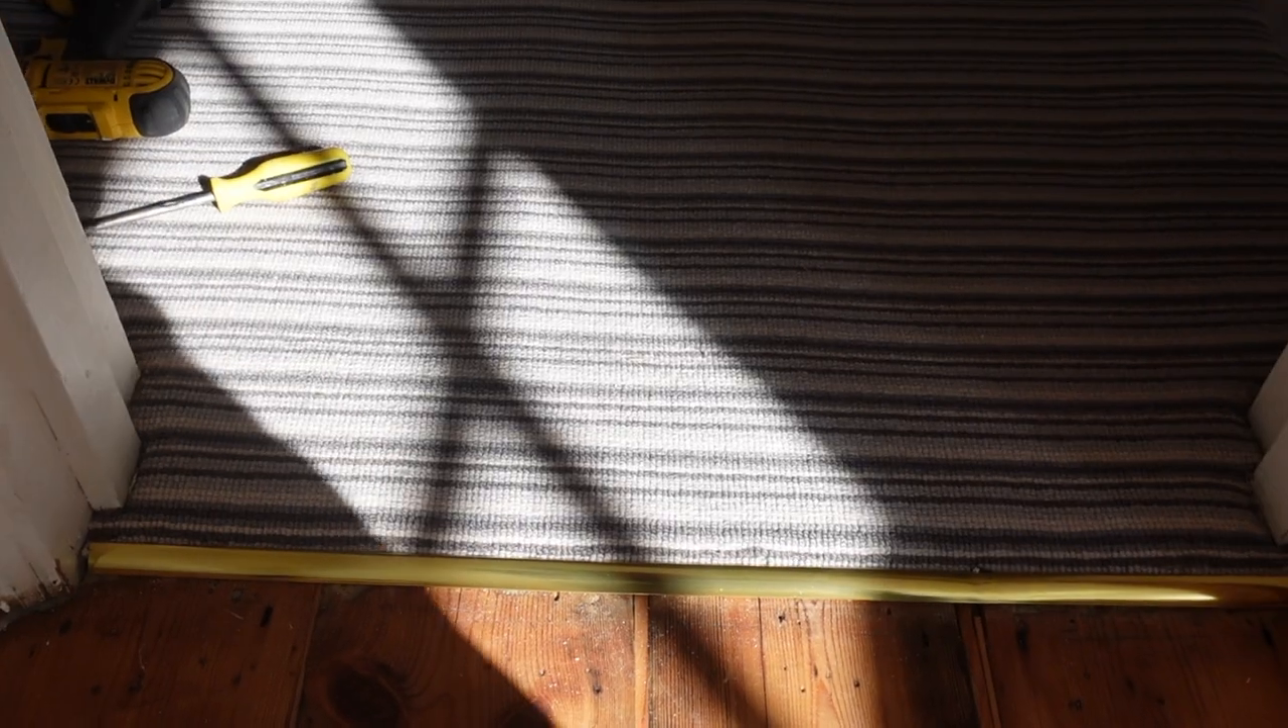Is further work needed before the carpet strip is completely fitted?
No.